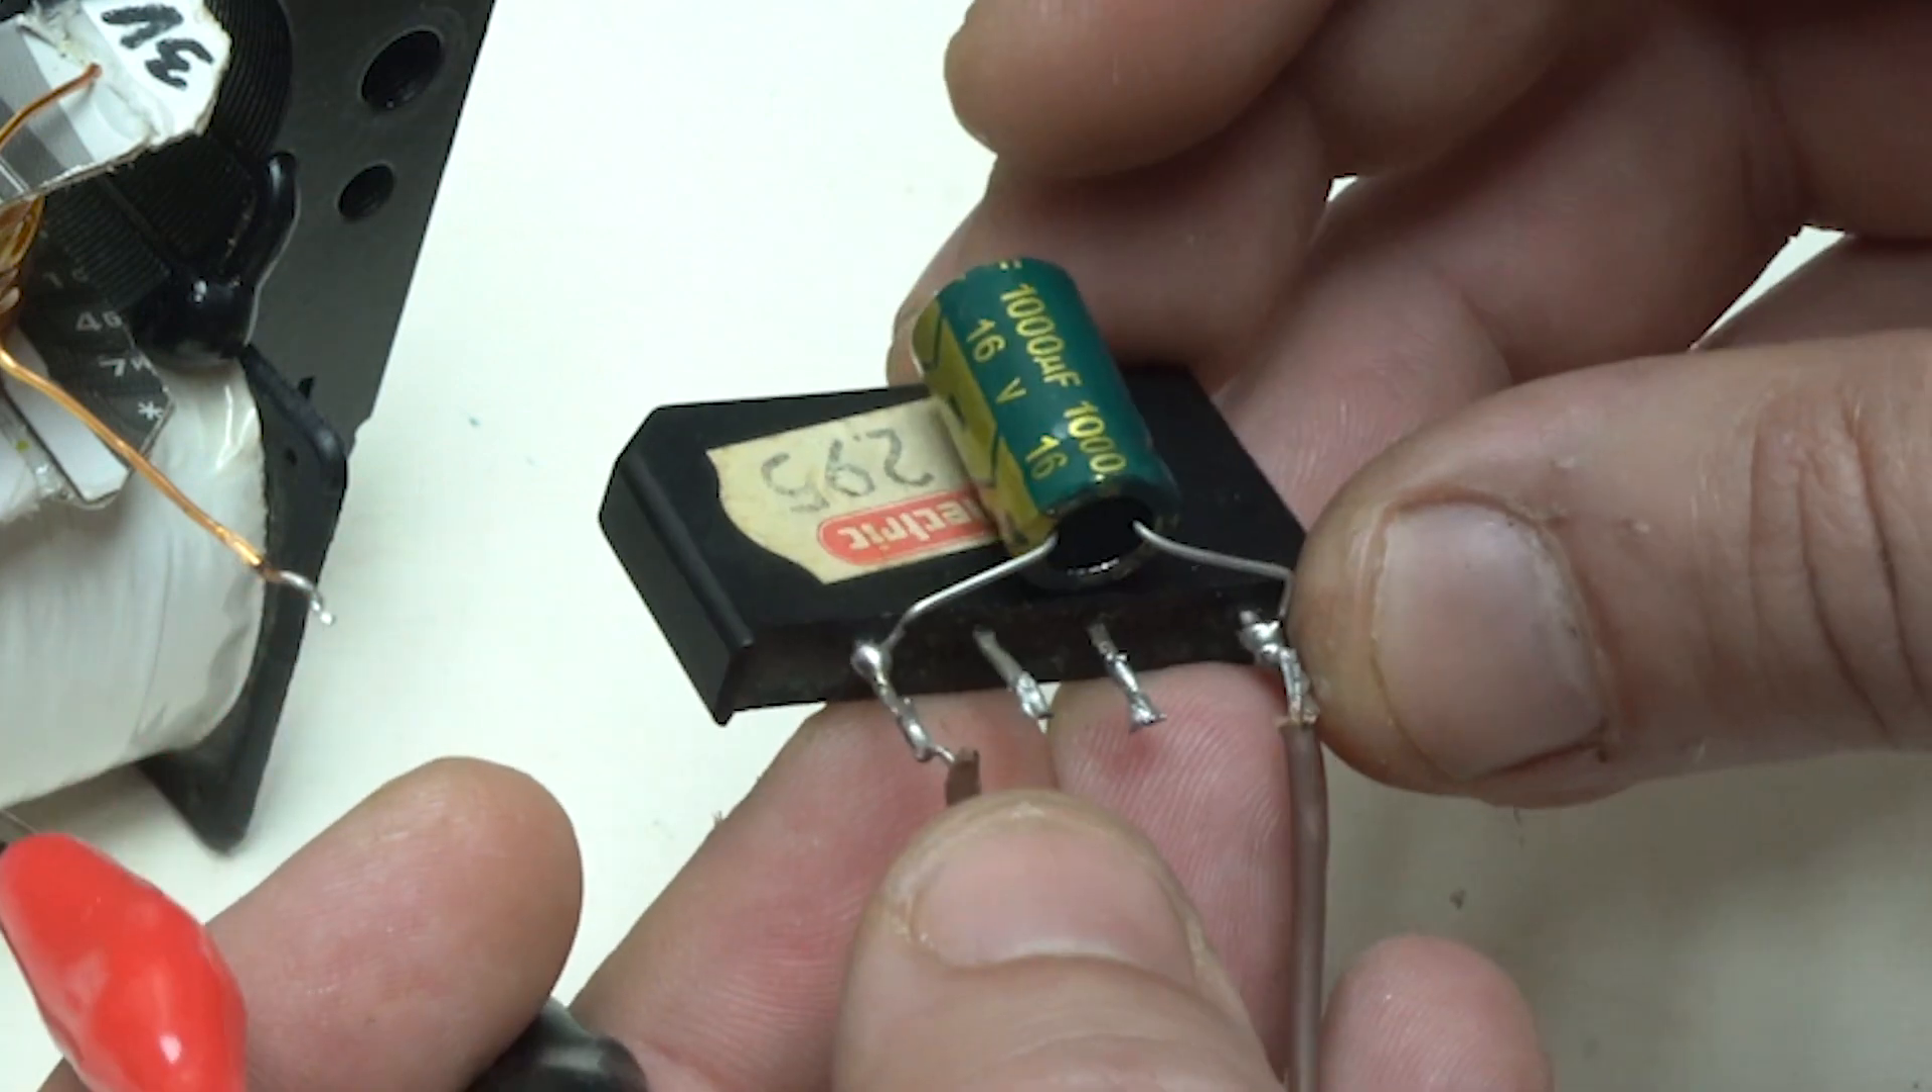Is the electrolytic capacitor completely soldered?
Yes.